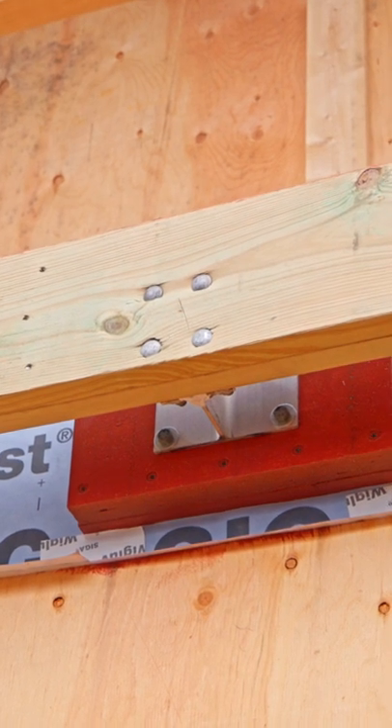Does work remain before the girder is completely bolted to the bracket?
No.